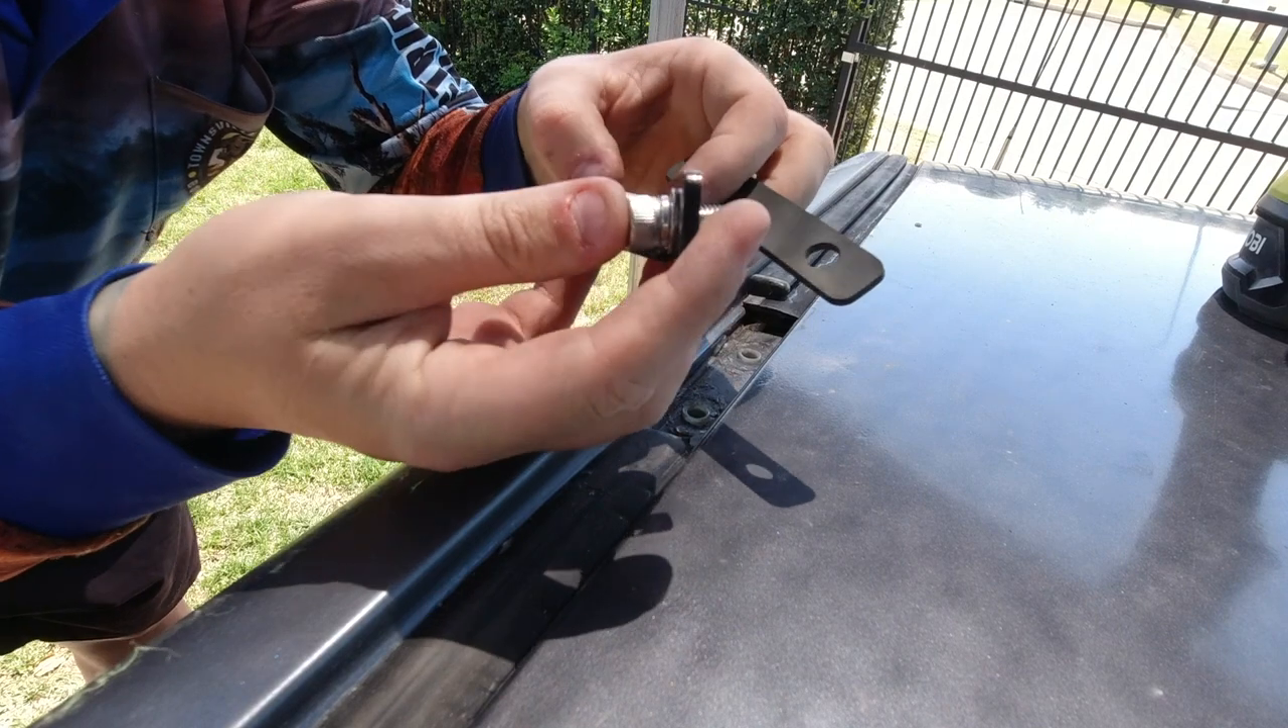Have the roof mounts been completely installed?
No.